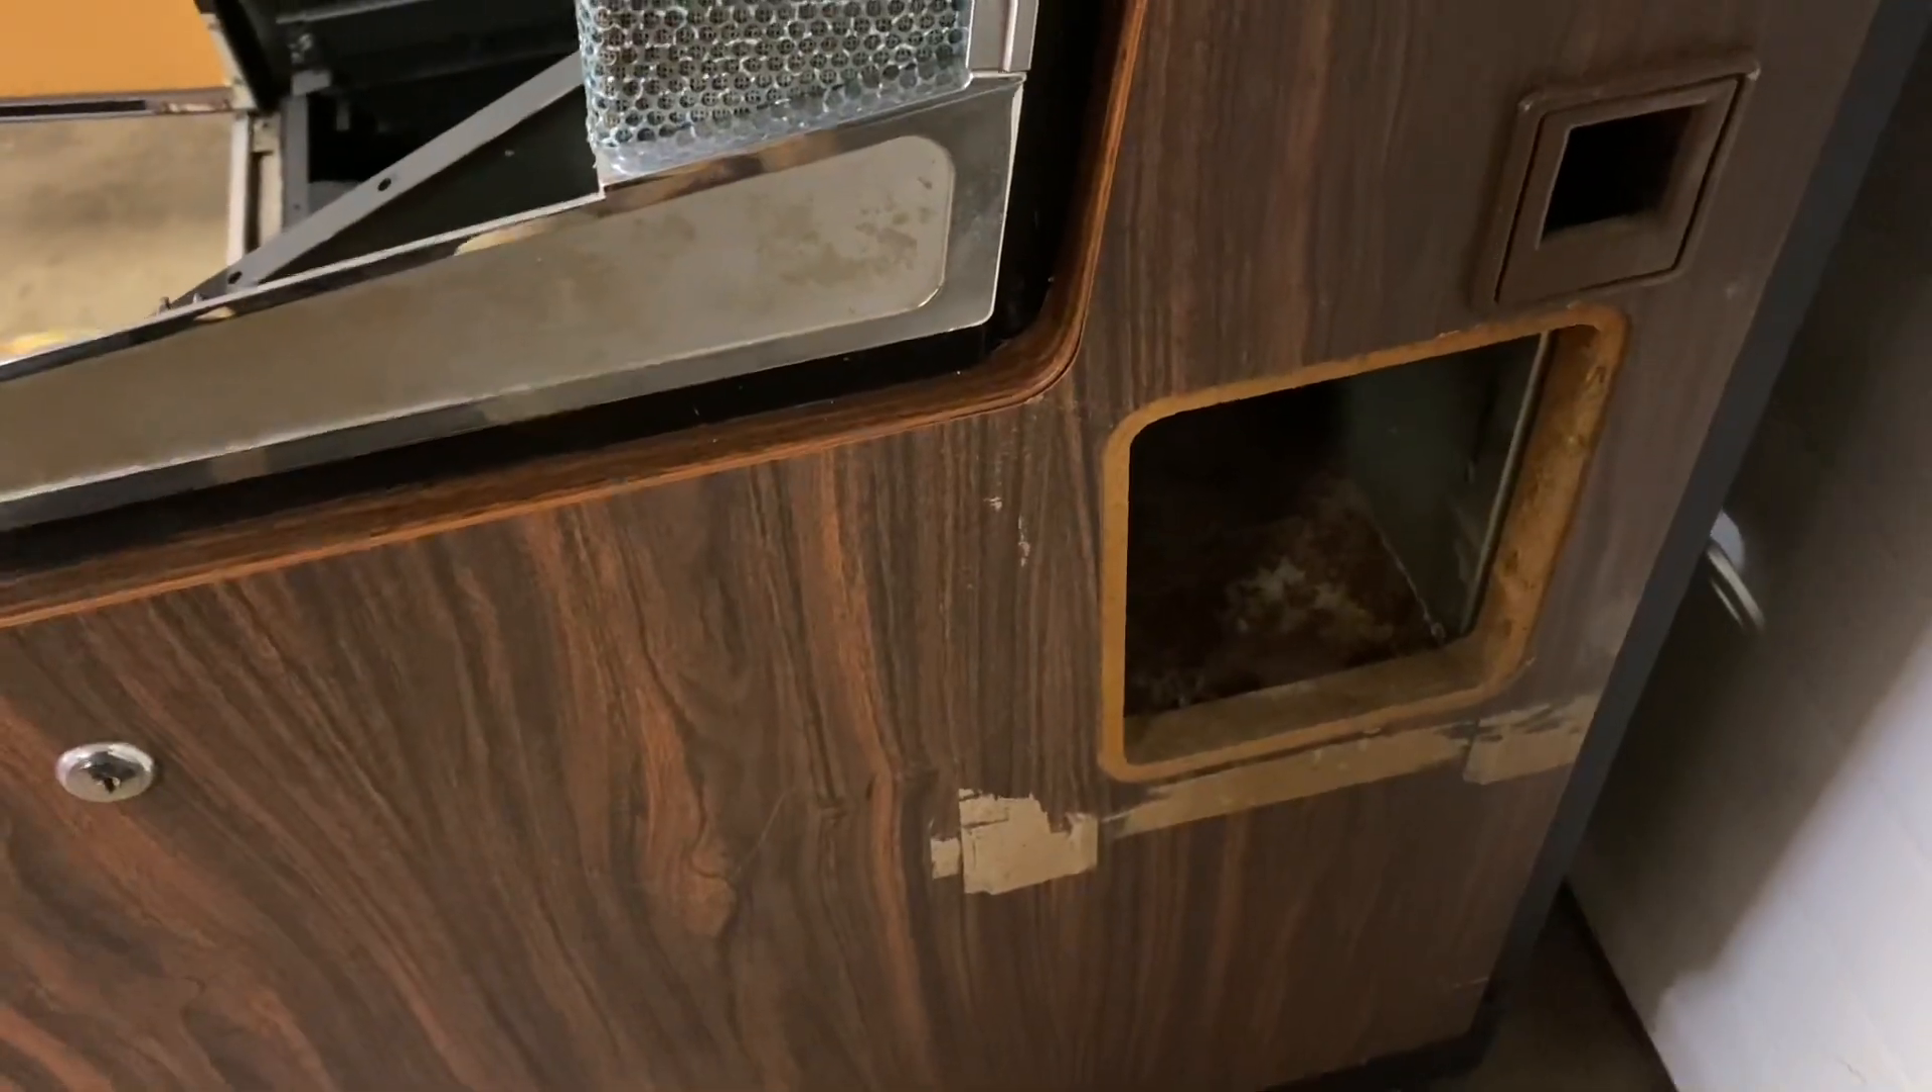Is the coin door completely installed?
No.